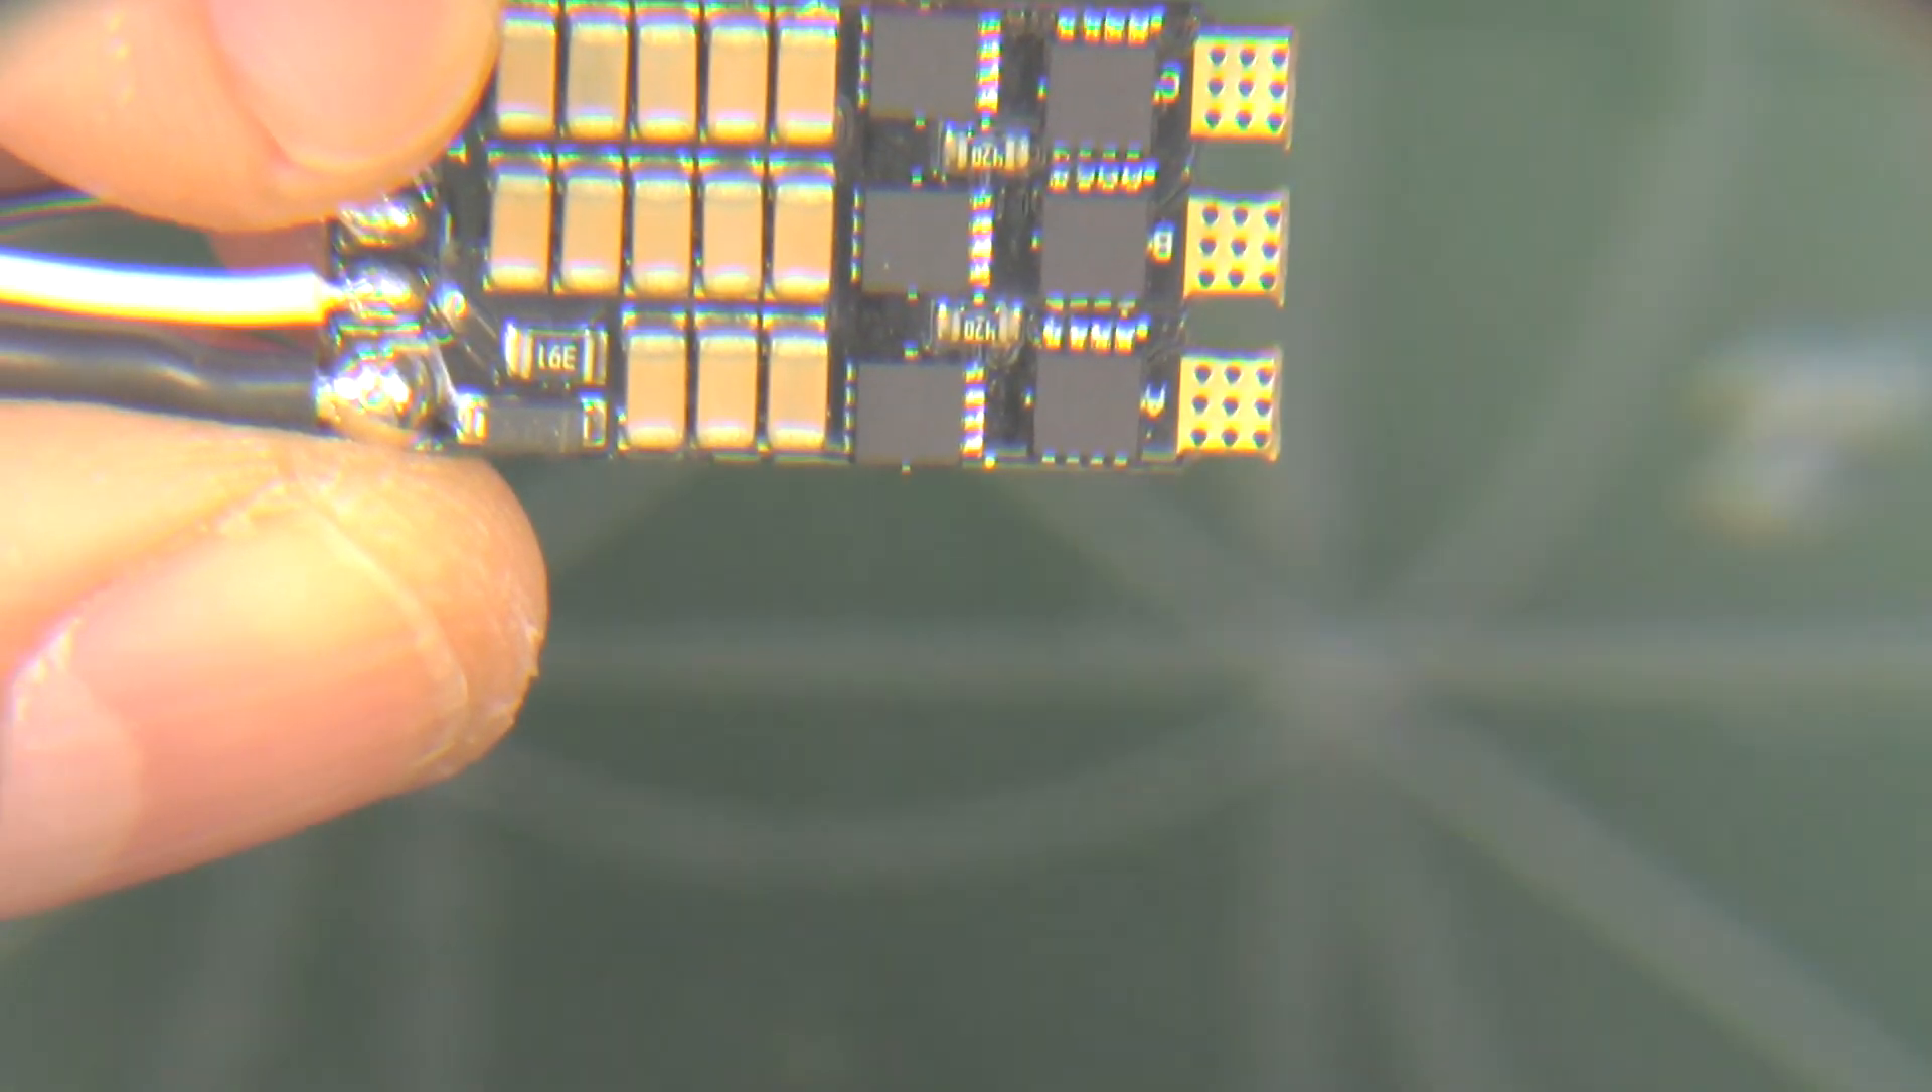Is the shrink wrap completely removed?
Yes.